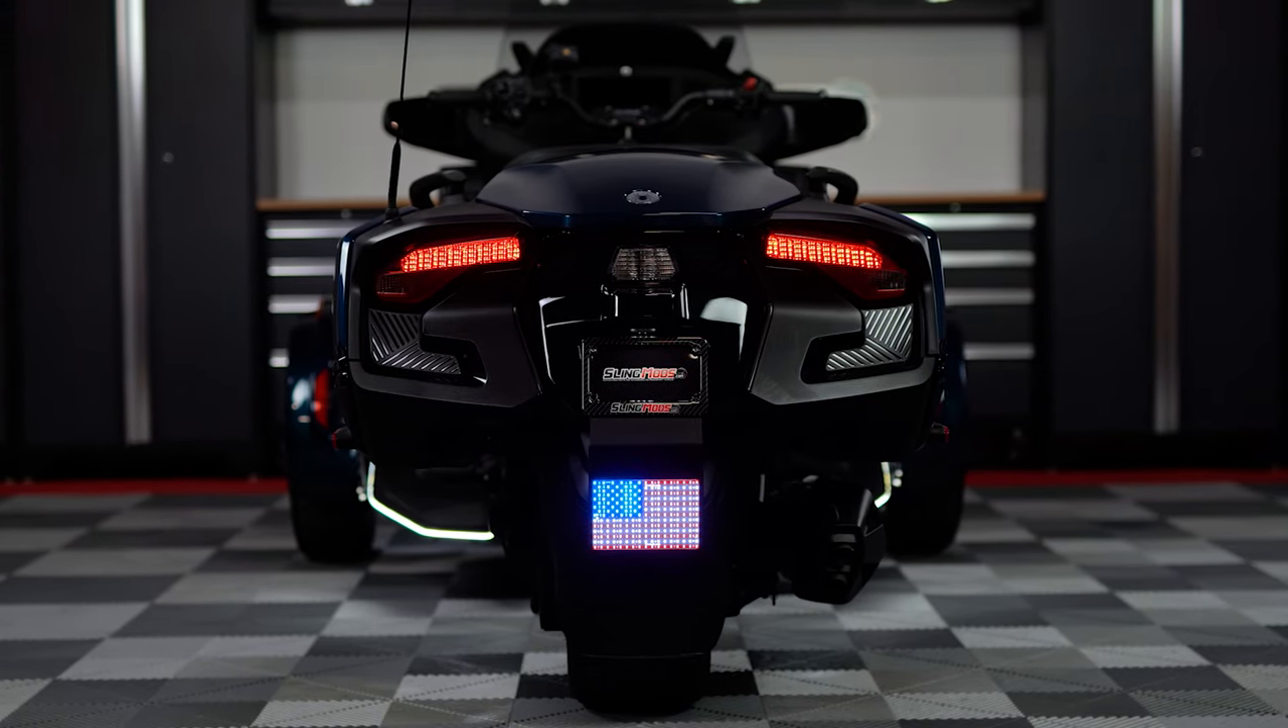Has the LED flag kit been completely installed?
Yes.